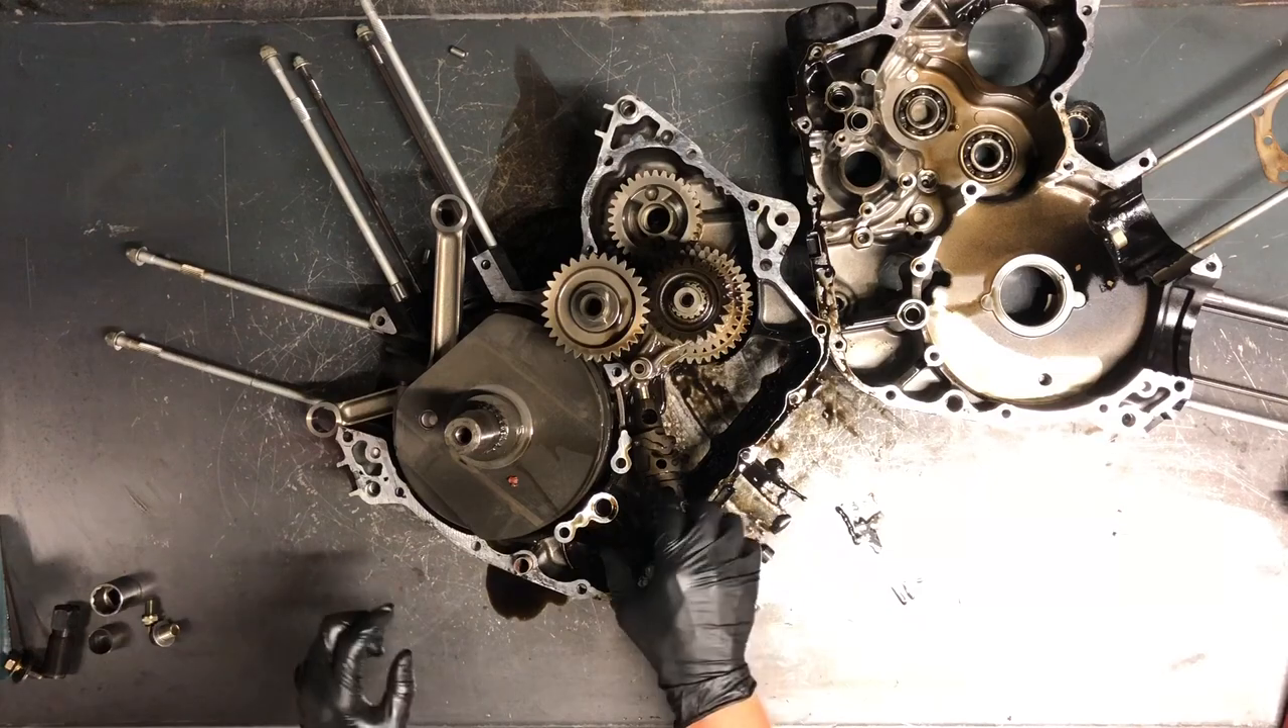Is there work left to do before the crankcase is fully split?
No.